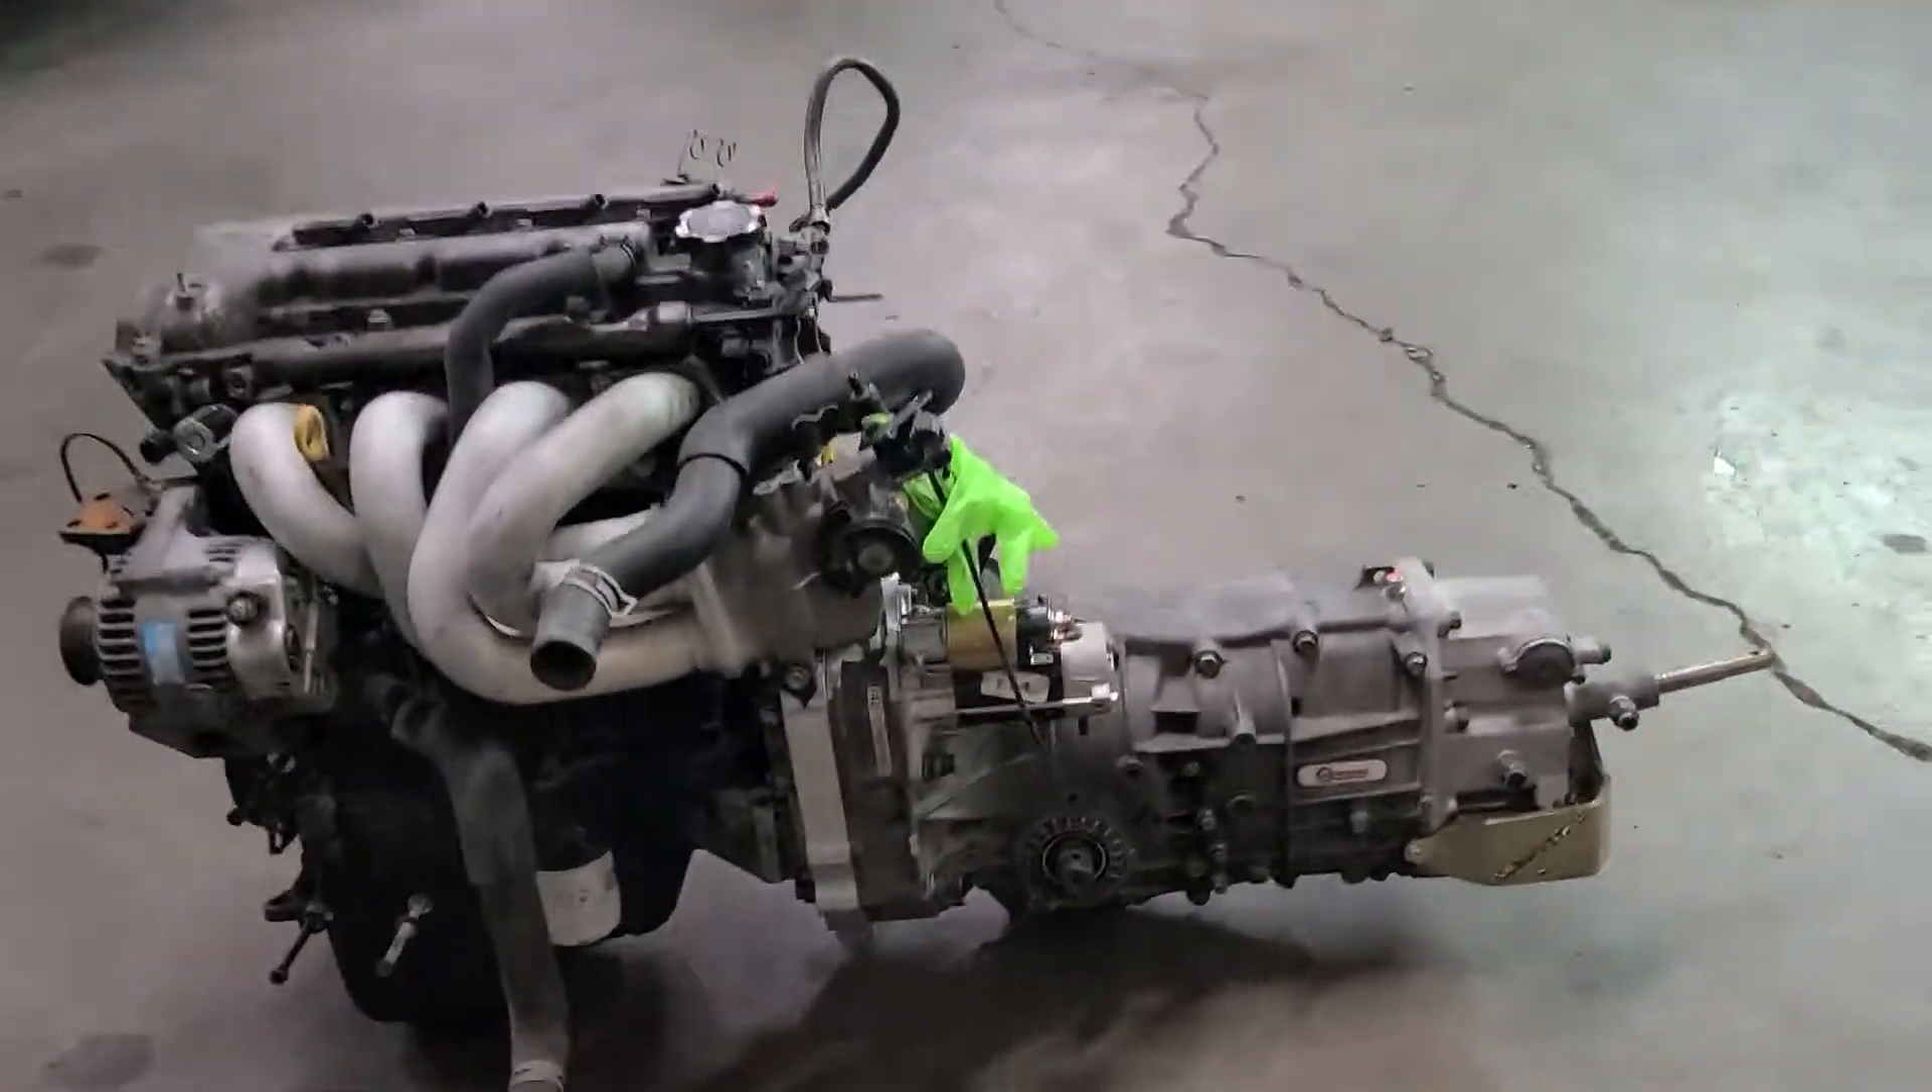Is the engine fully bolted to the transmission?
Yes.